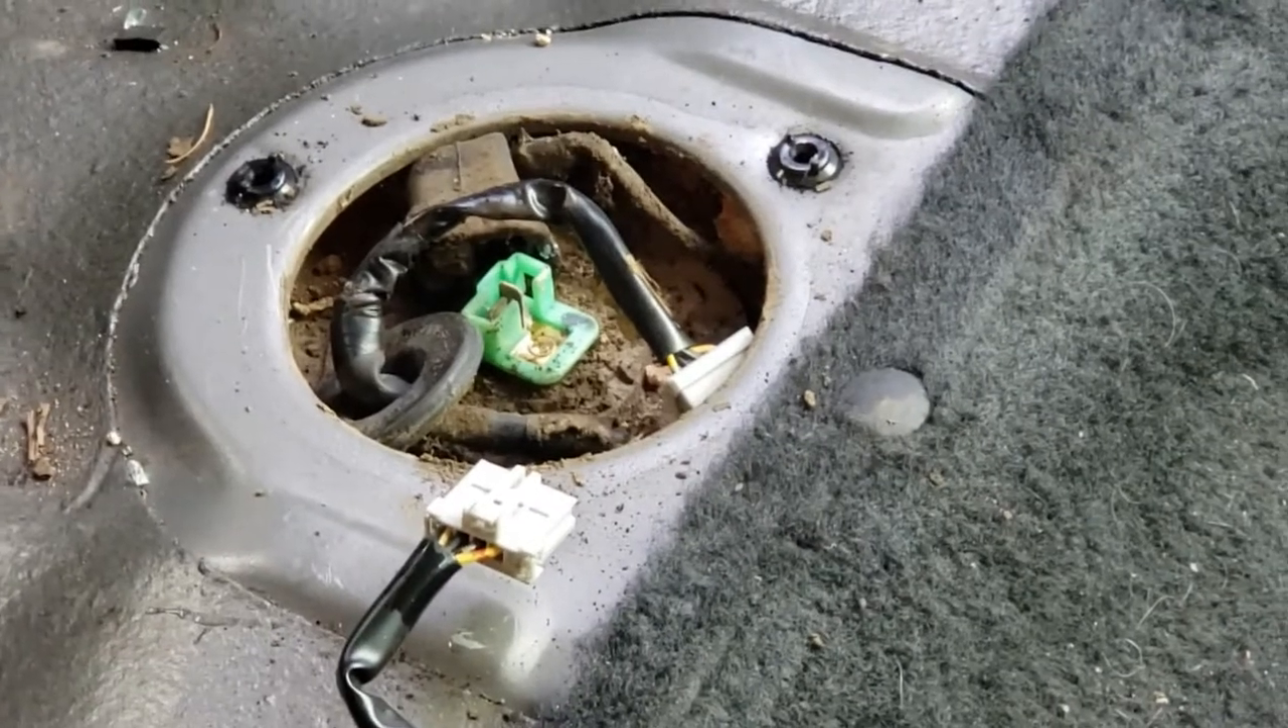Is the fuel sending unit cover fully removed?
Yes.